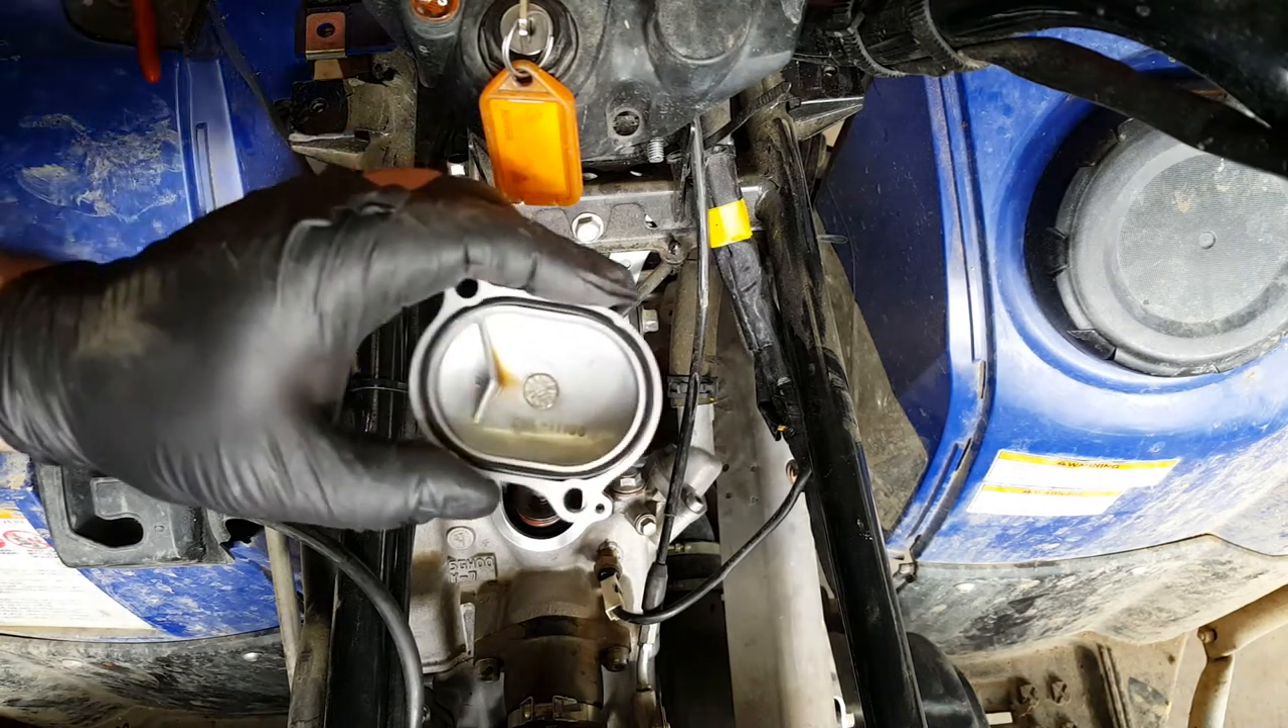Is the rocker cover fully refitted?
No.